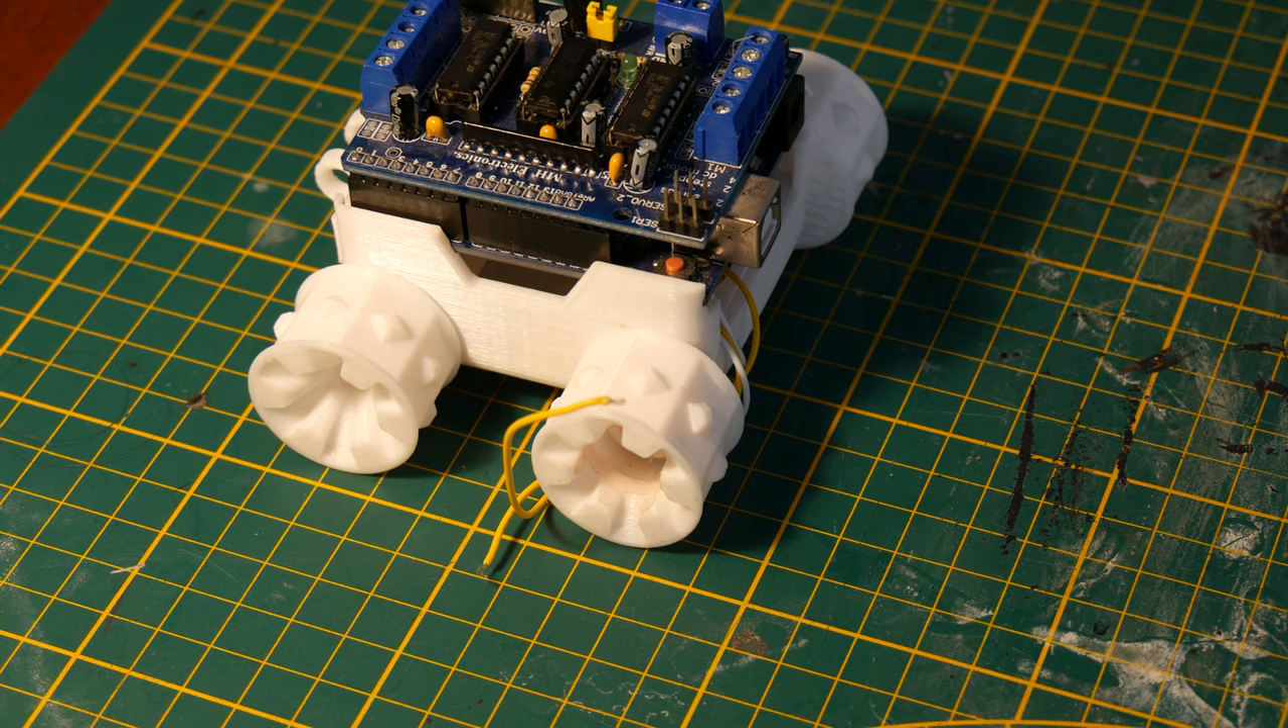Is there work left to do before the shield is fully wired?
Yes.